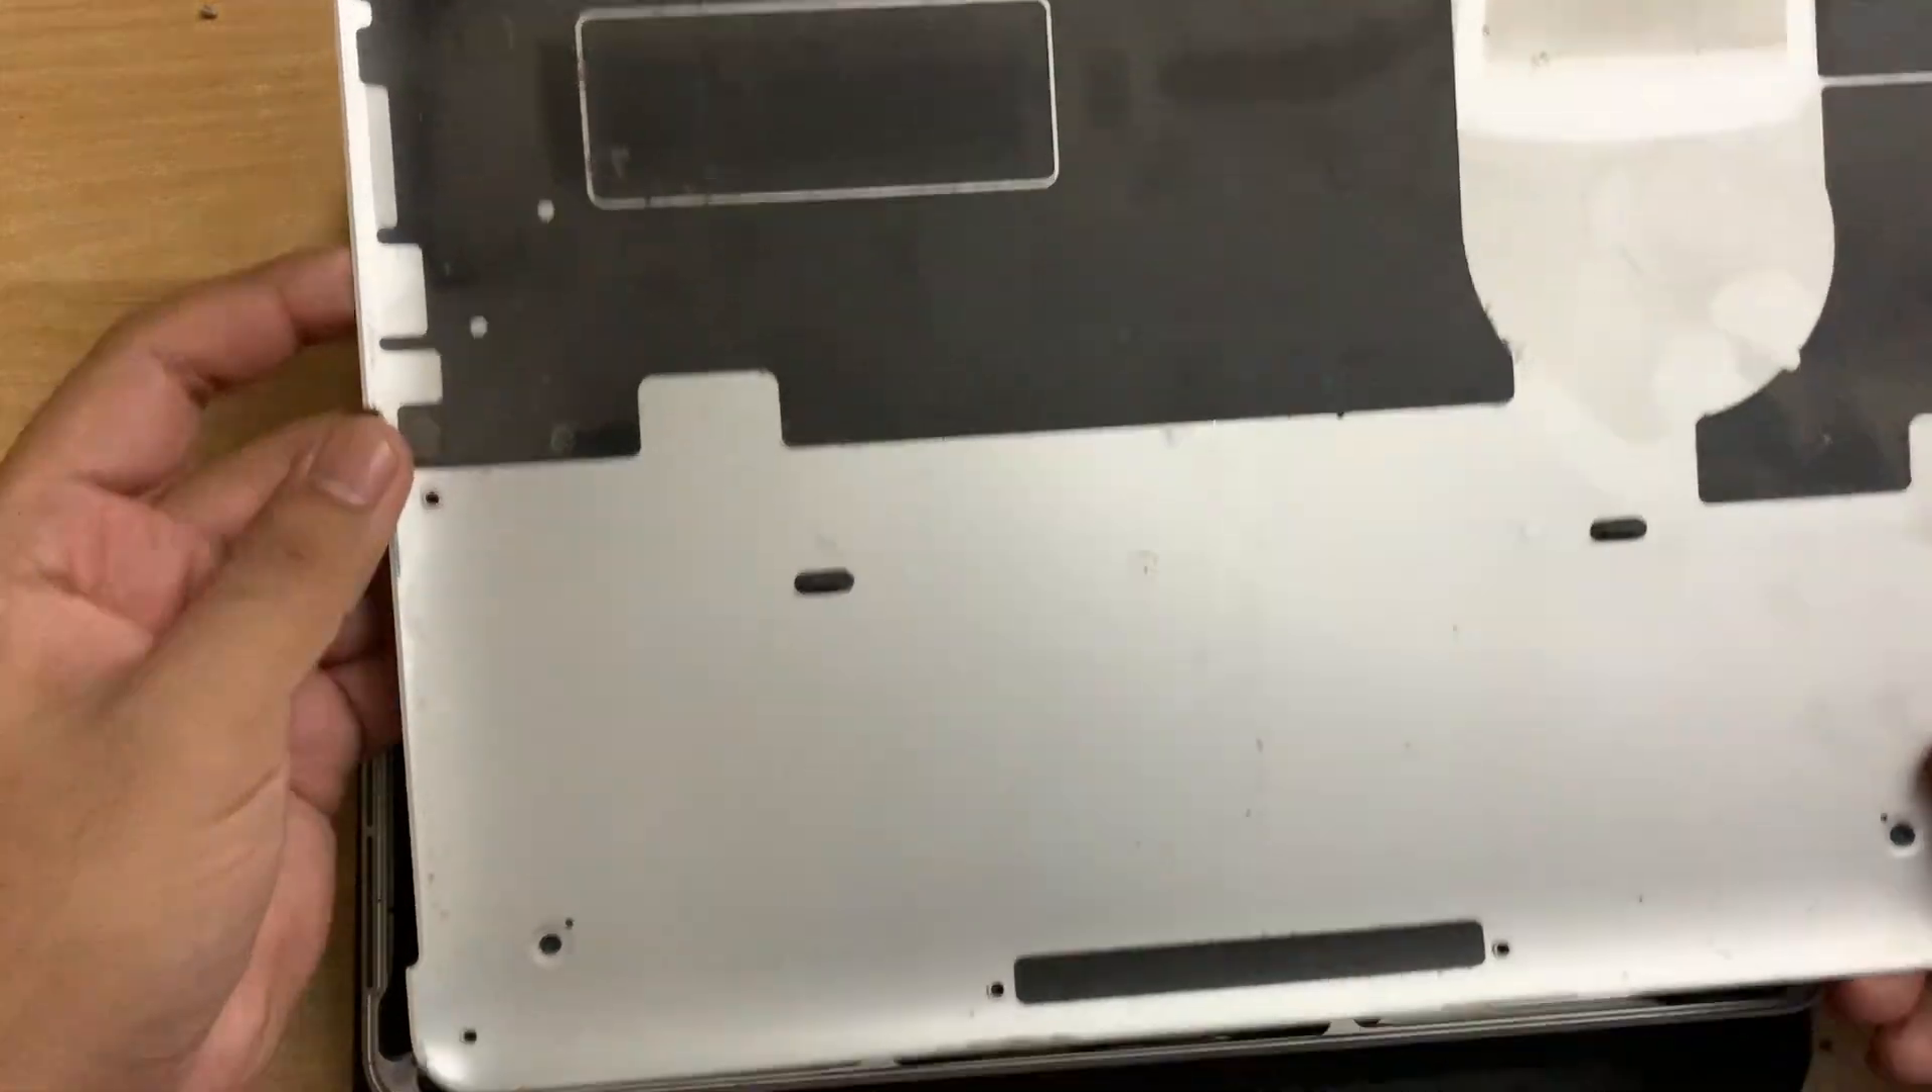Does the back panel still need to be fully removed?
No.